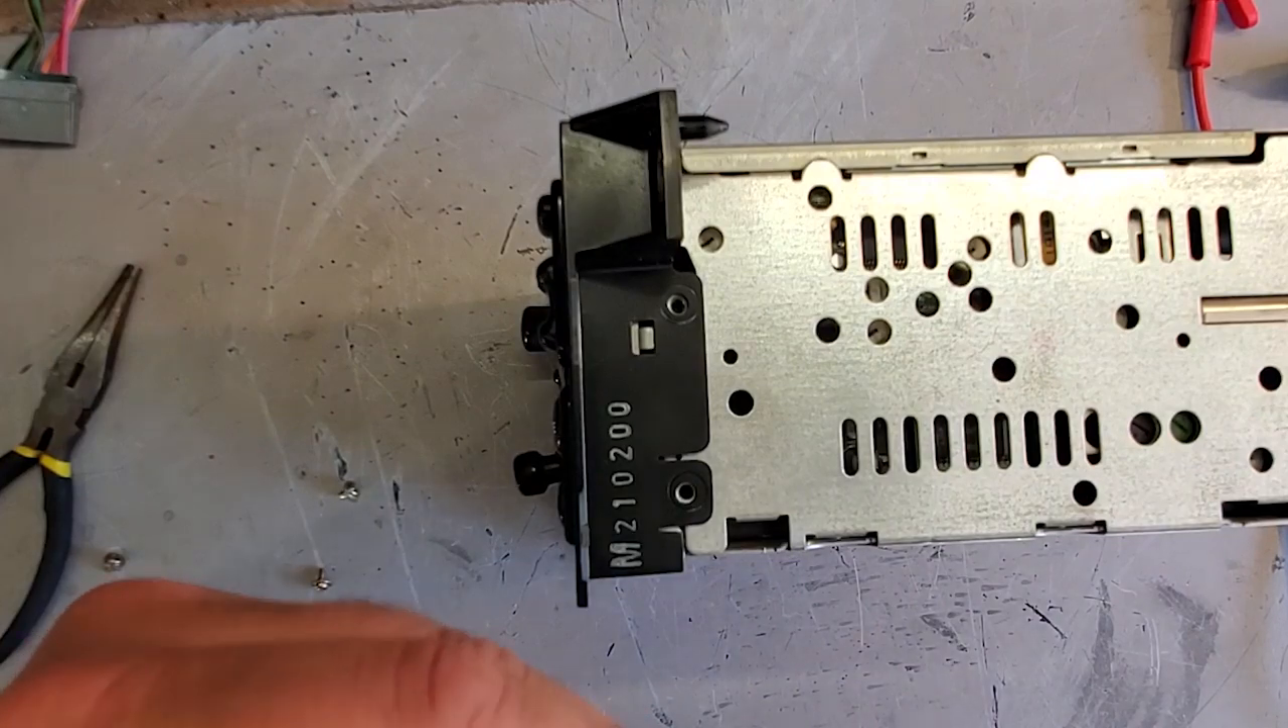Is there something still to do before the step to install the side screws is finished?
Yes.